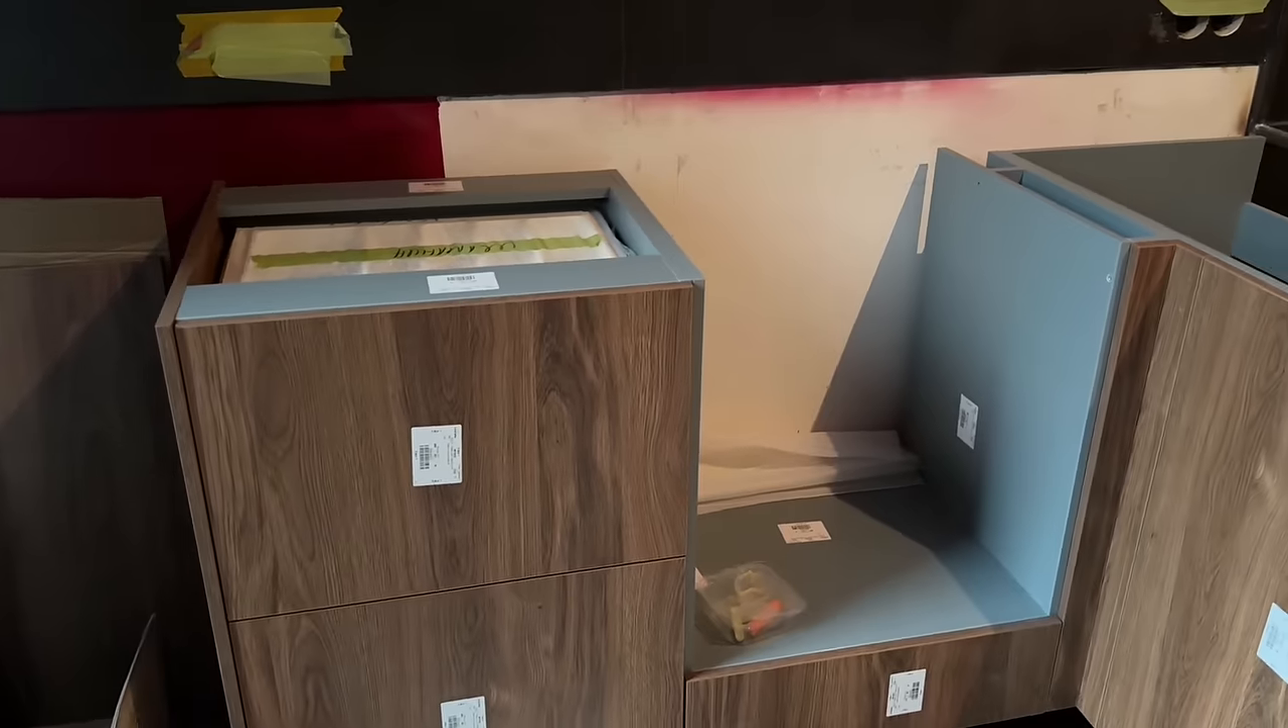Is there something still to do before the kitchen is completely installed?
Yes.